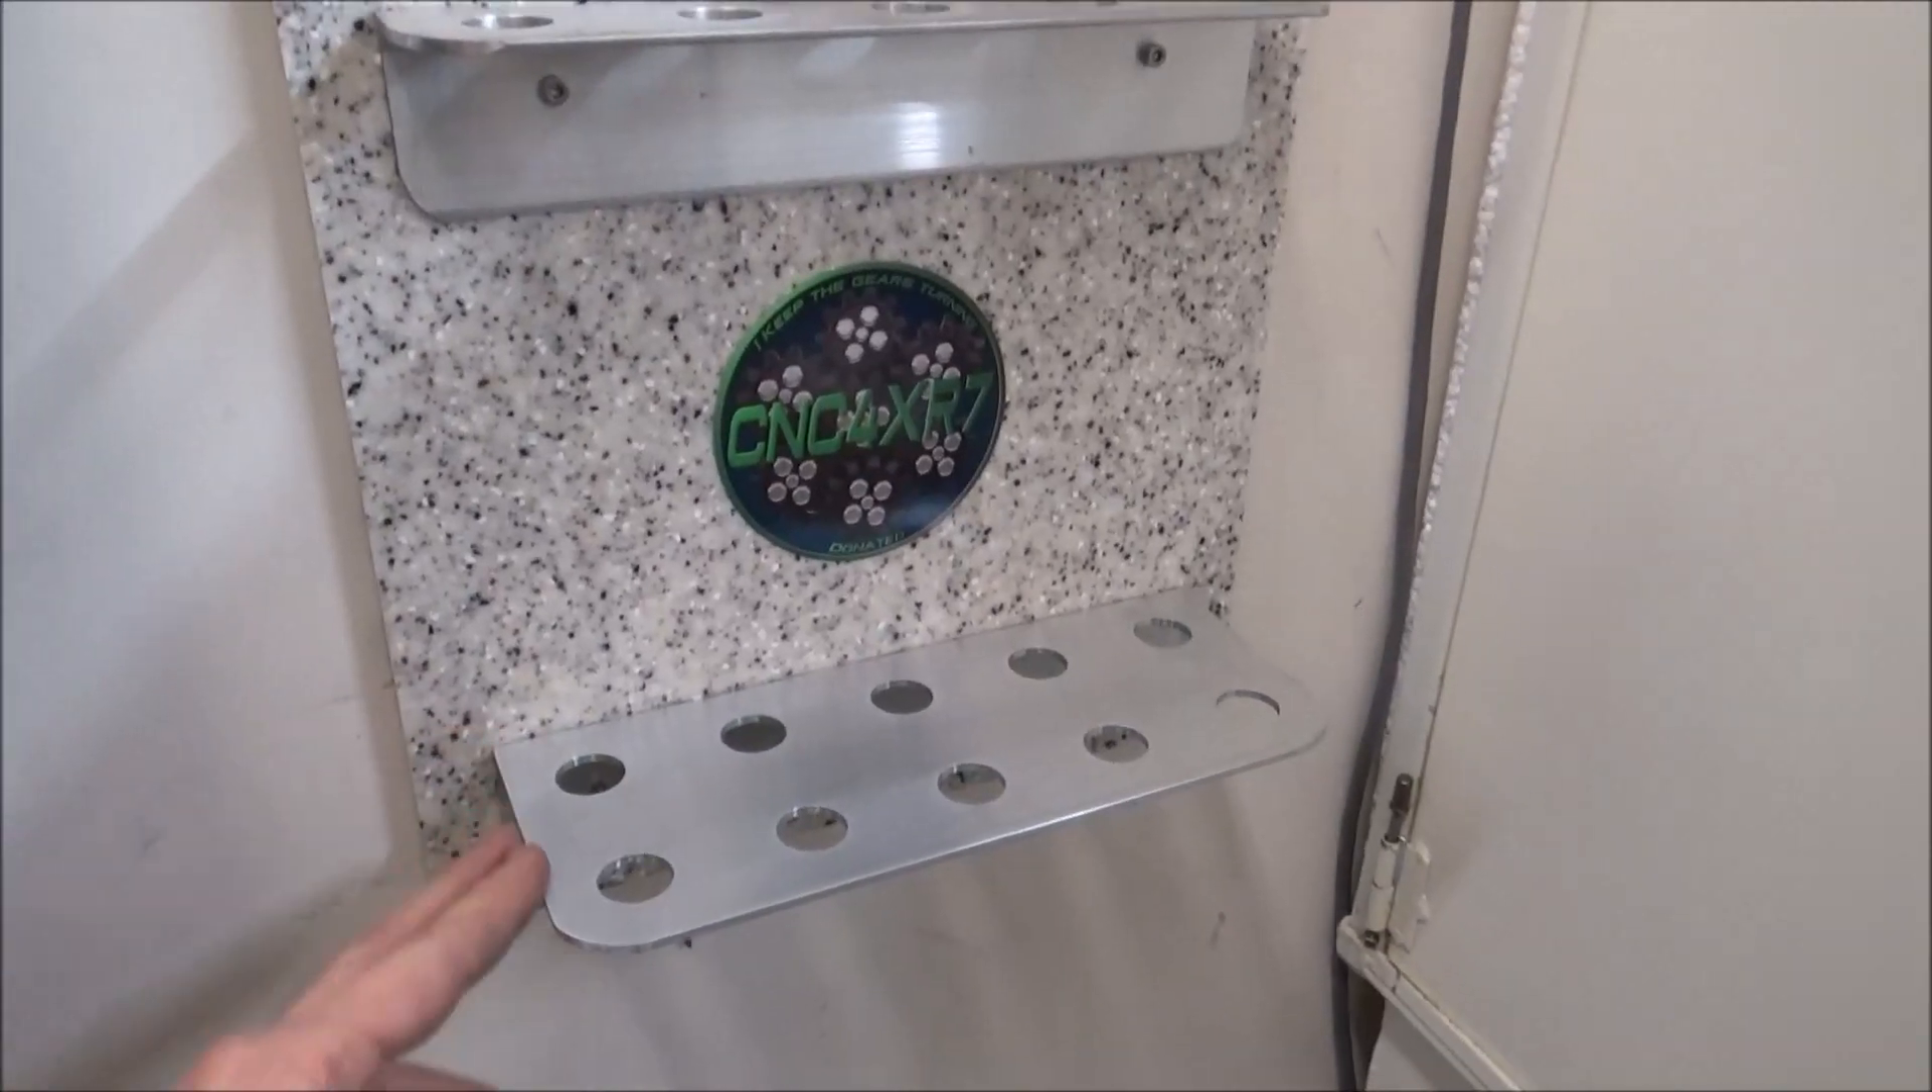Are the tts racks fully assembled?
Yes.